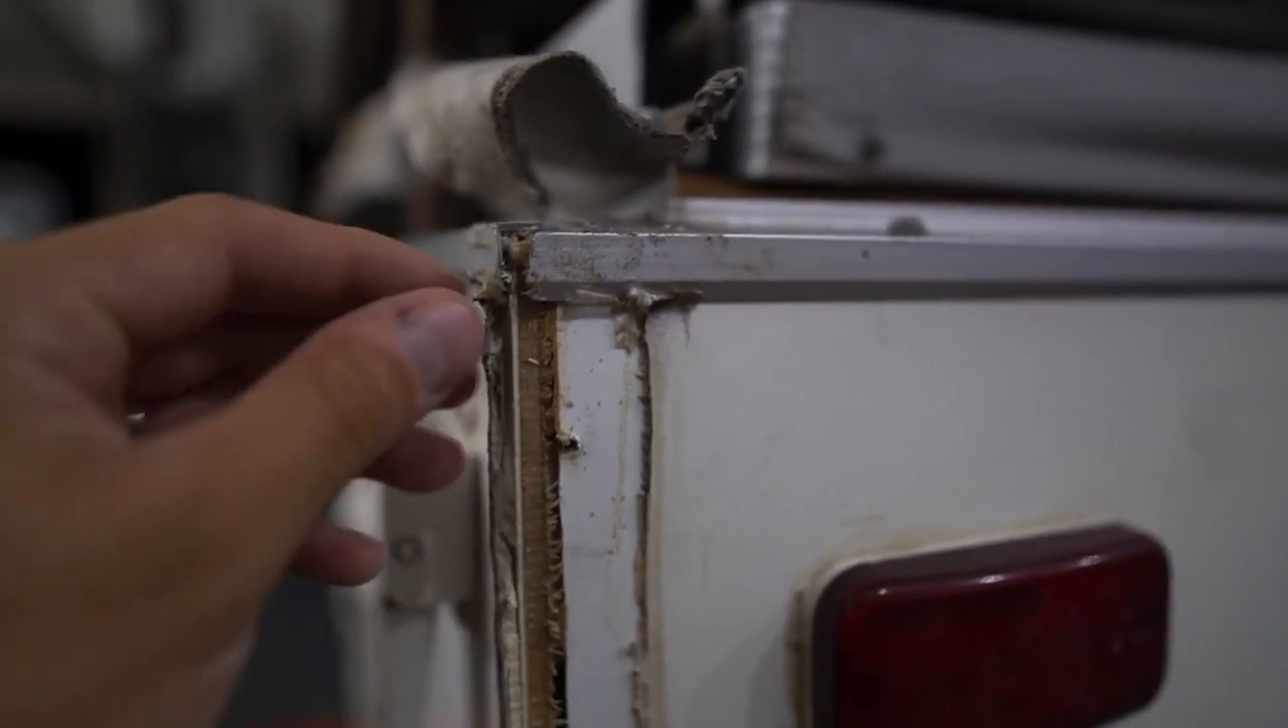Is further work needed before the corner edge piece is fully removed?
No.